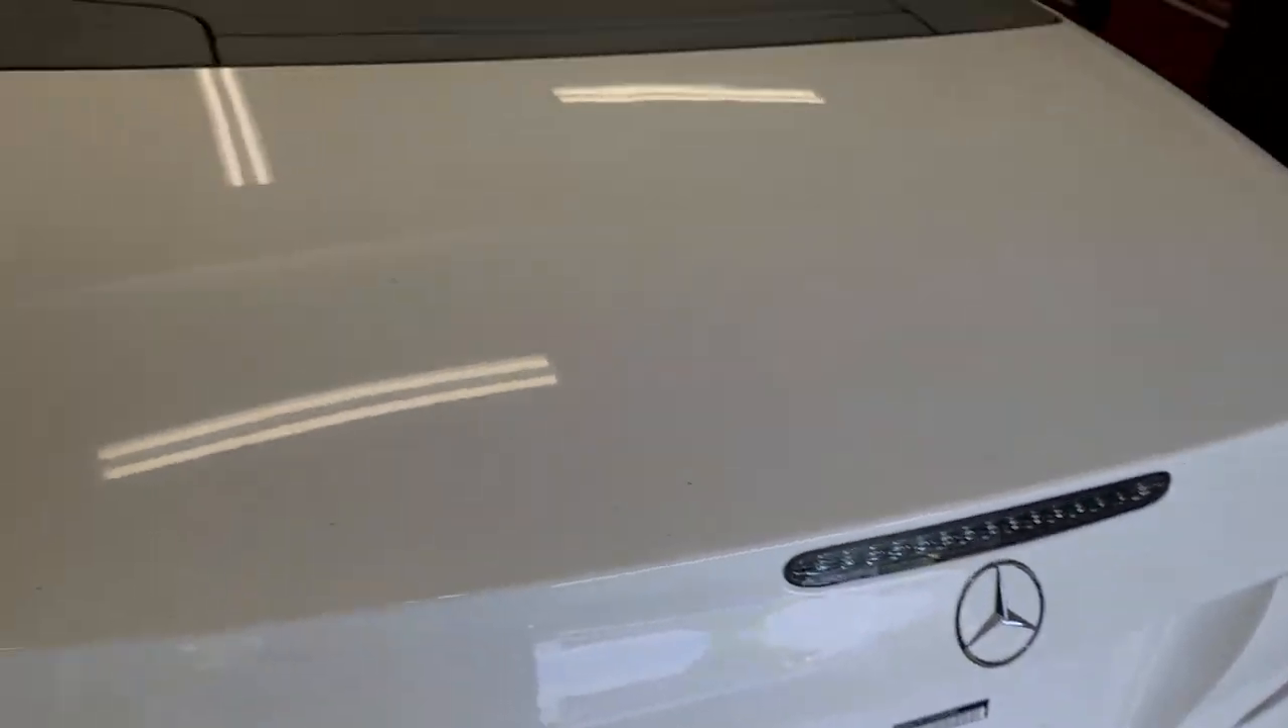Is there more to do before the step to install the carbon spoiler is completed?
Yes.